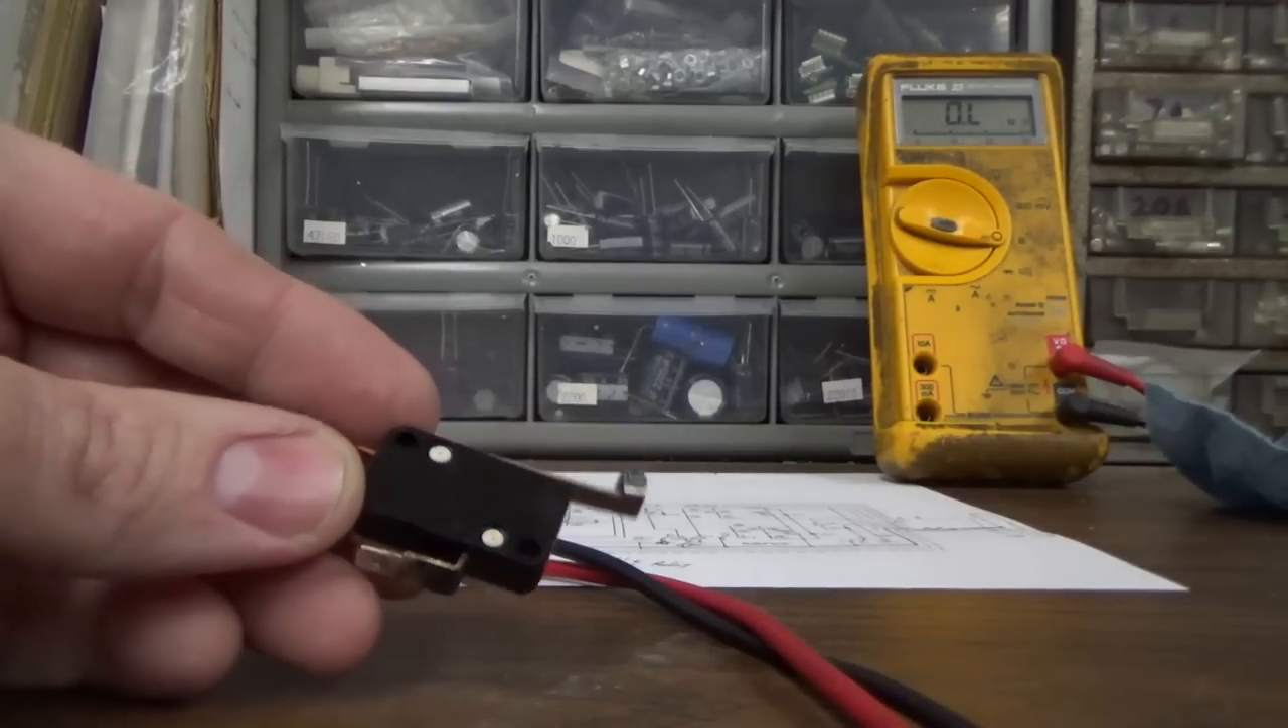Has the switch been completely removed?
Yes.